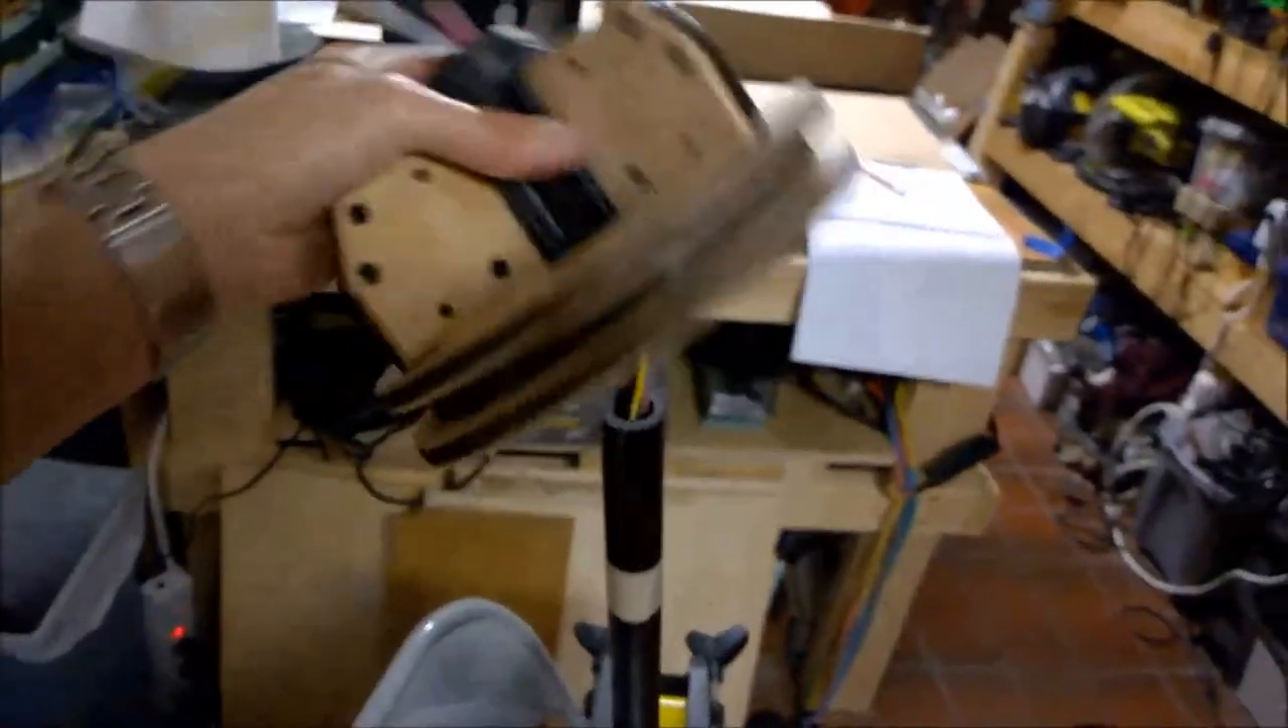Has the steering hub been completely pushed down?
No.